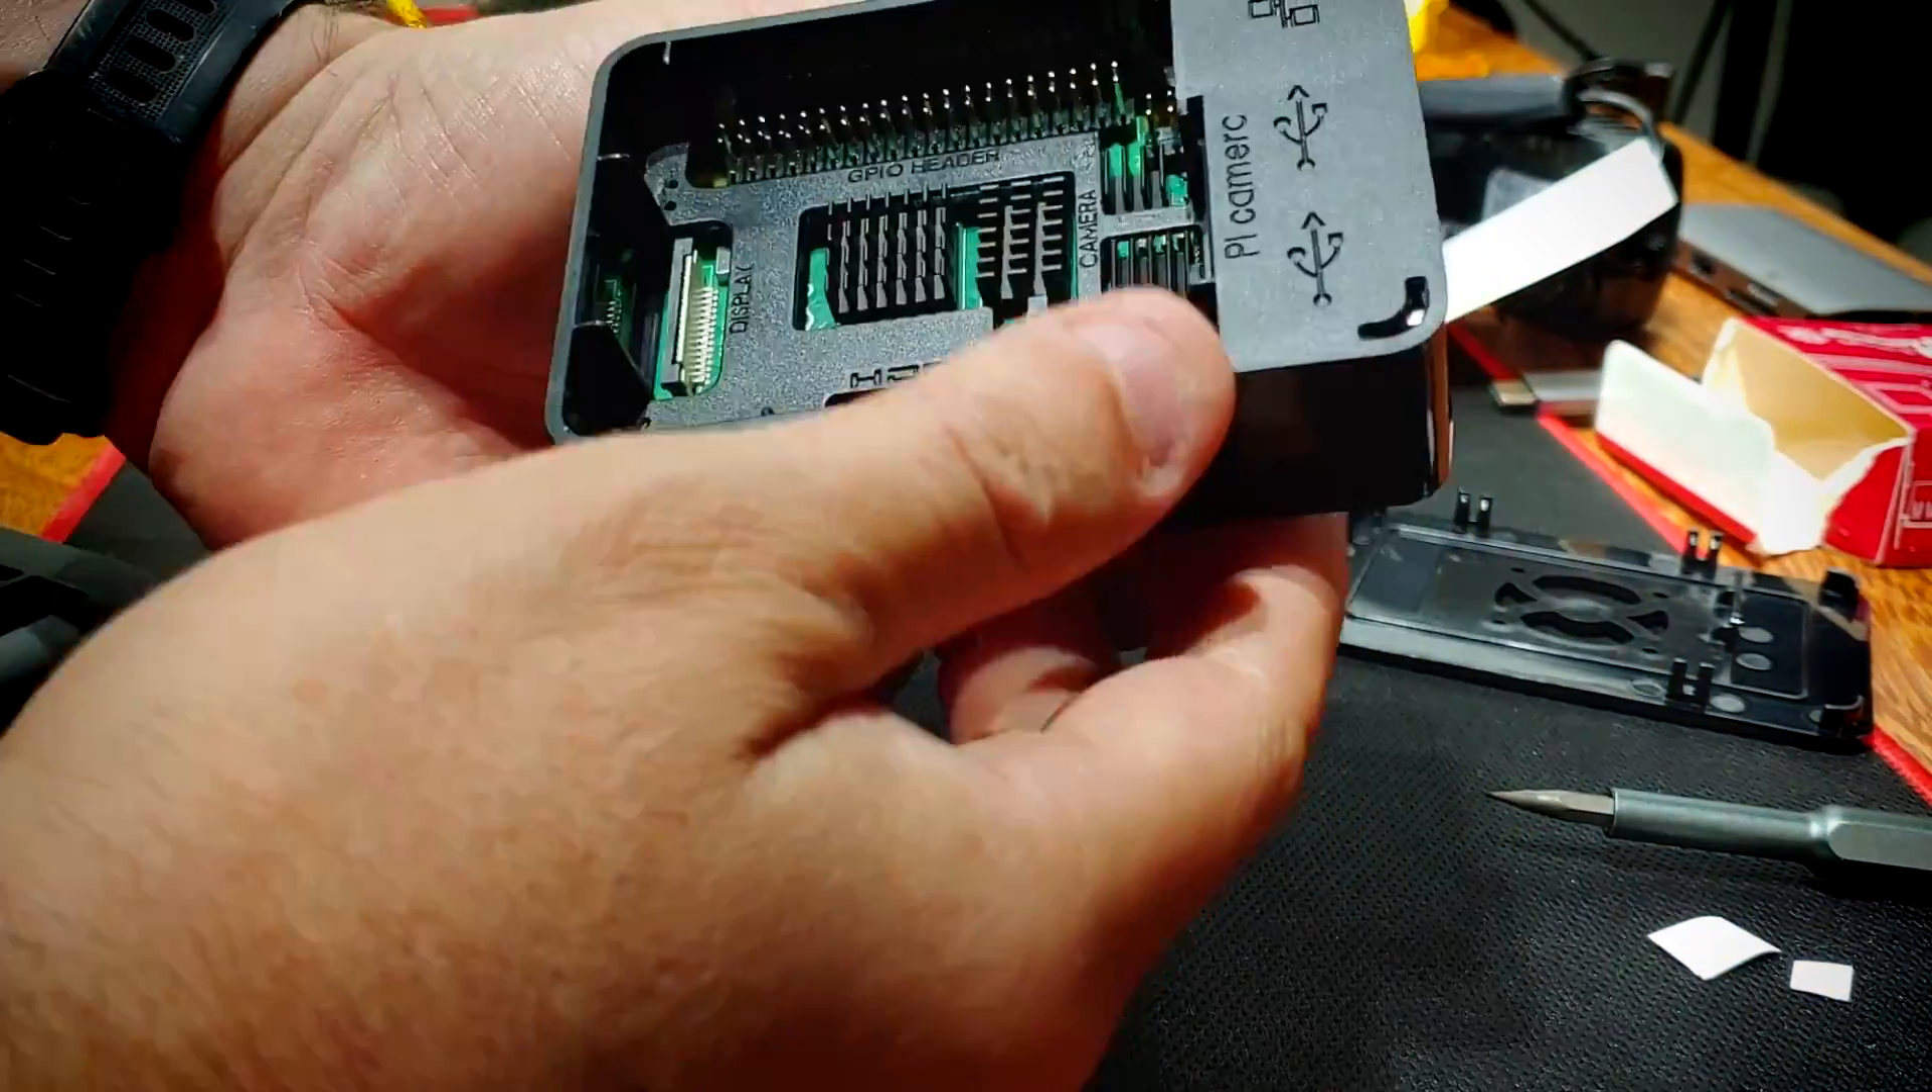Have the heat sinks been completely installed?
Yes.